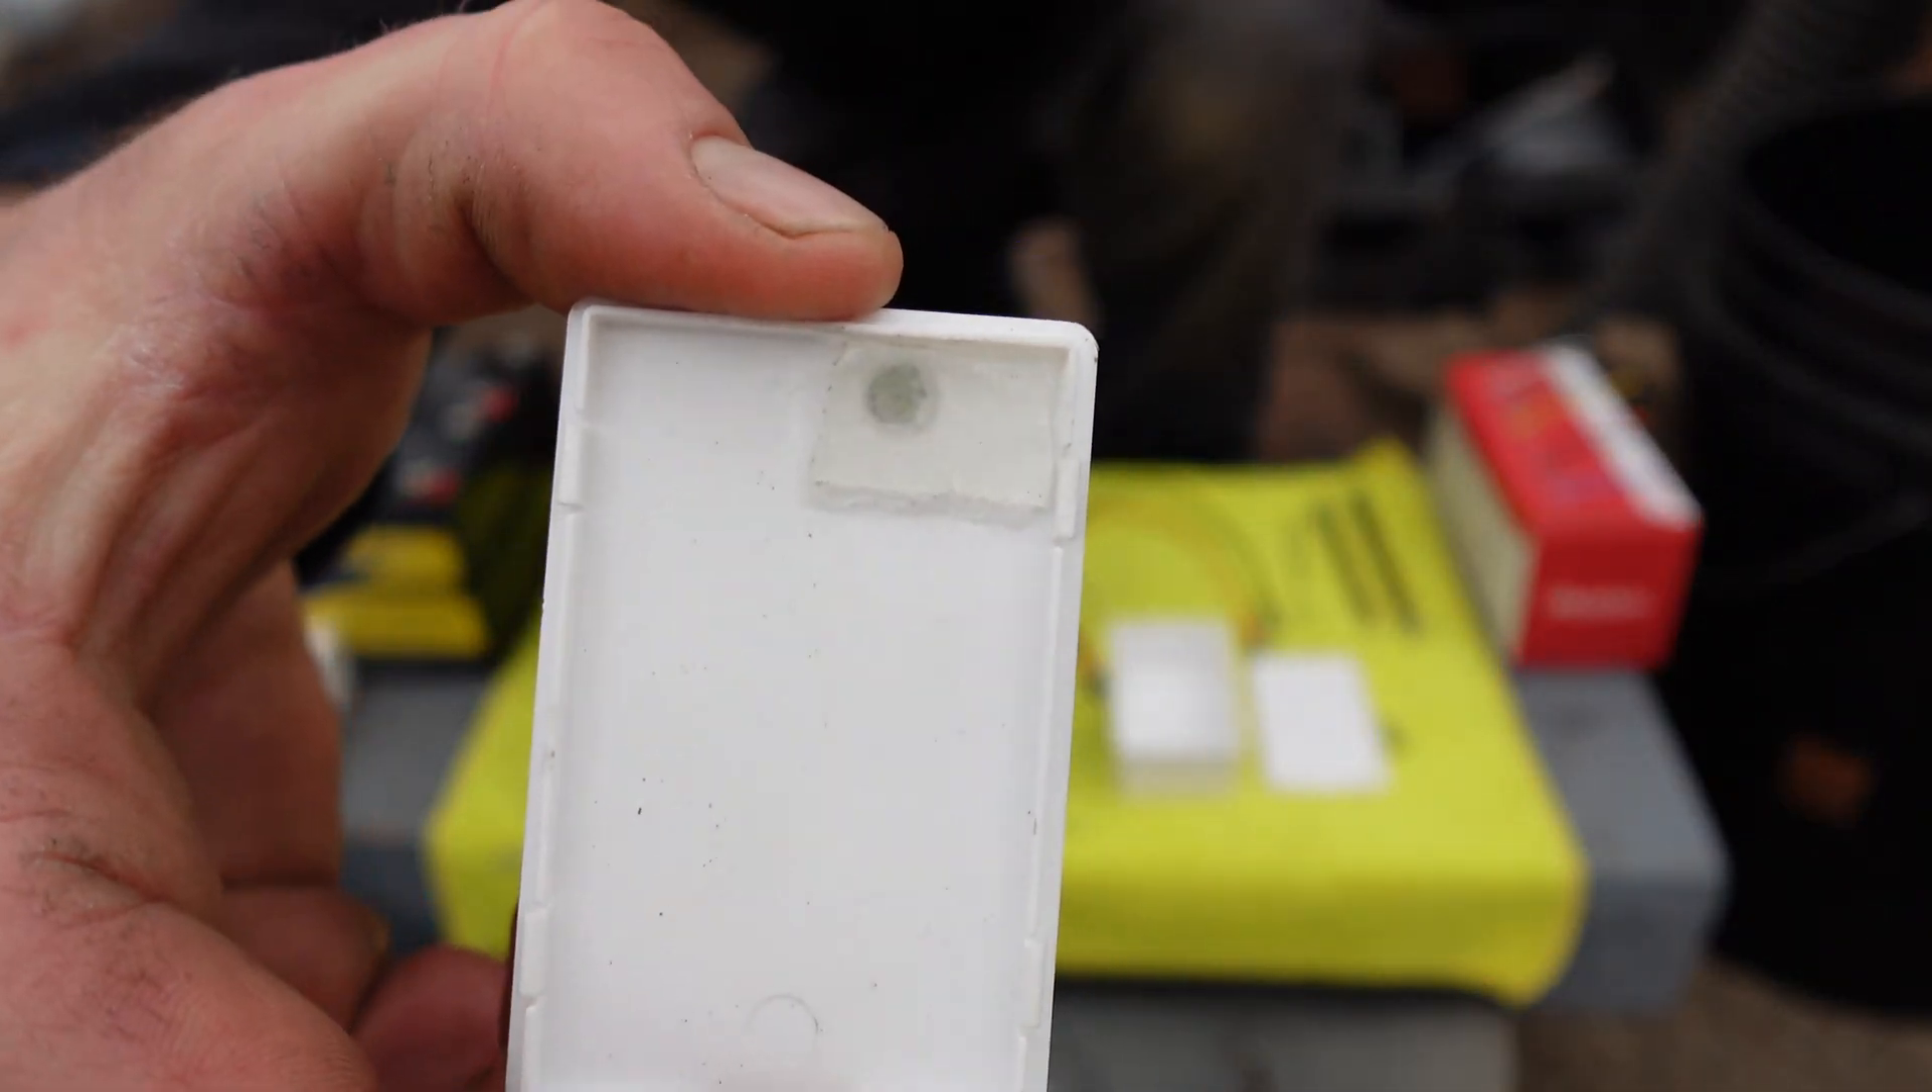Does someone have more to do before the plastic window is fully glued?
No.